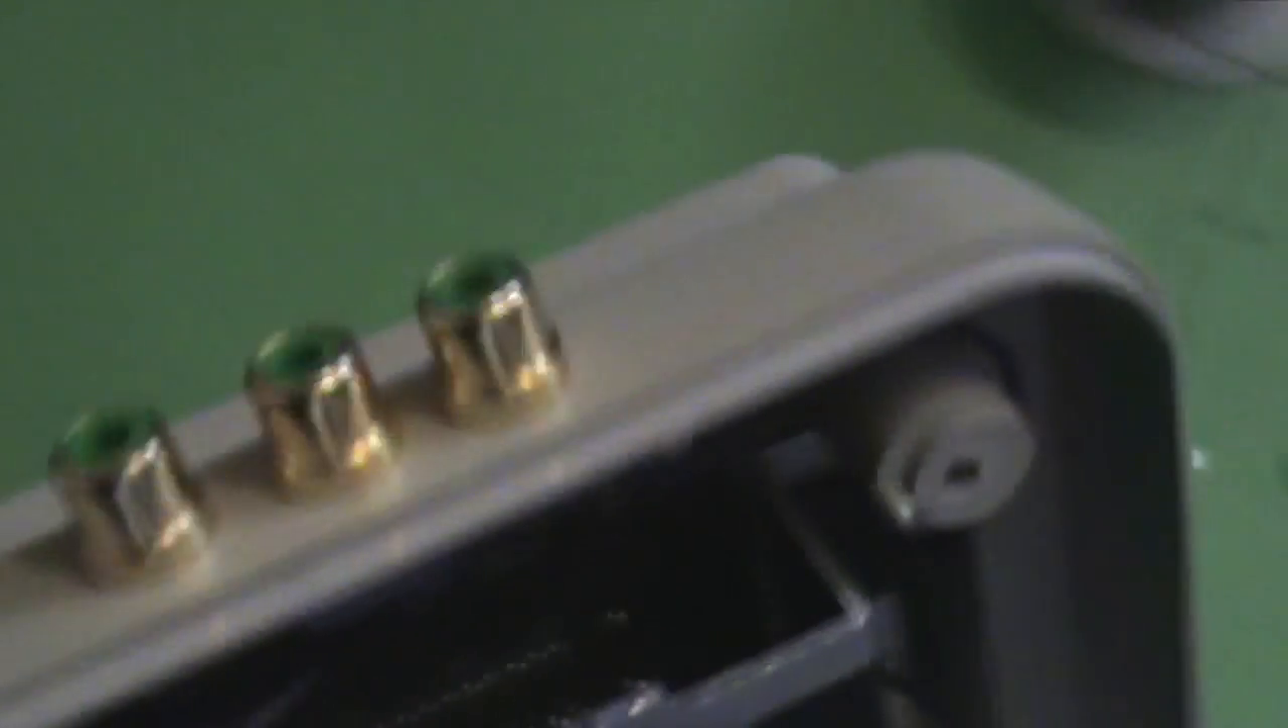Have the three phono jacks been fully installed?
Yes.